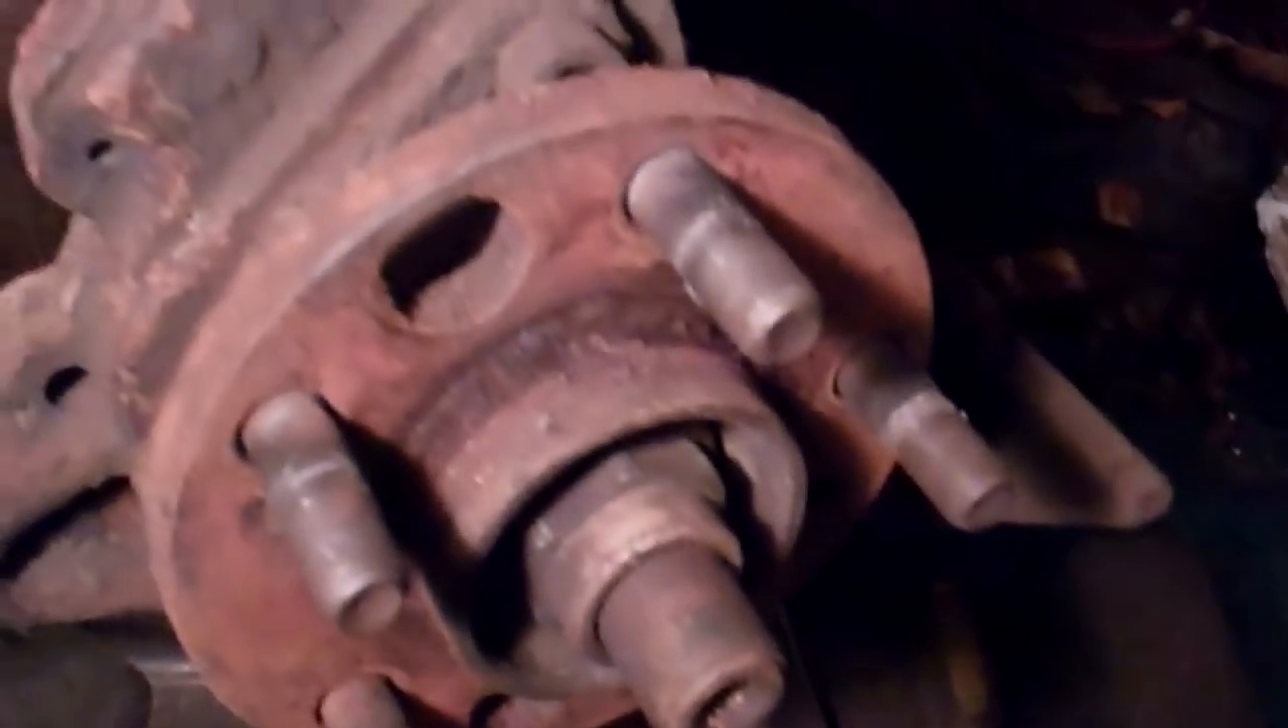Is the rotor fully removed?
Yes.